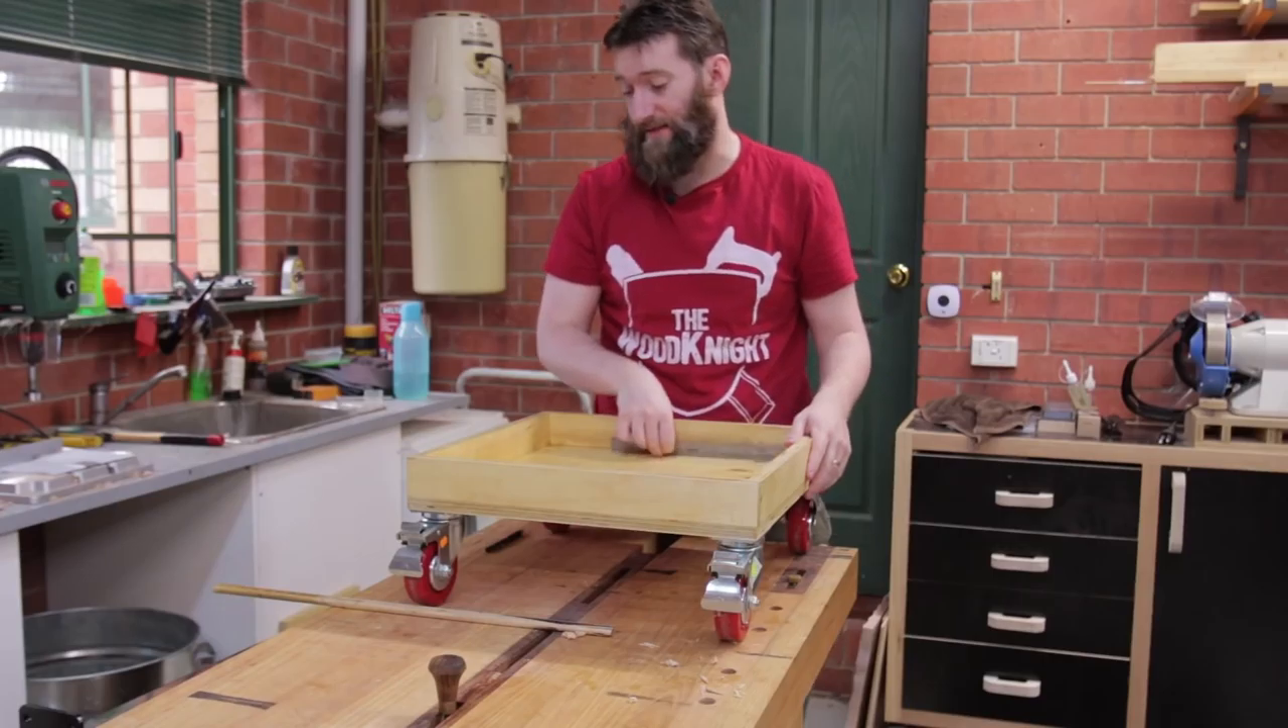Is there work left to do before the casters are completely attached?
No.